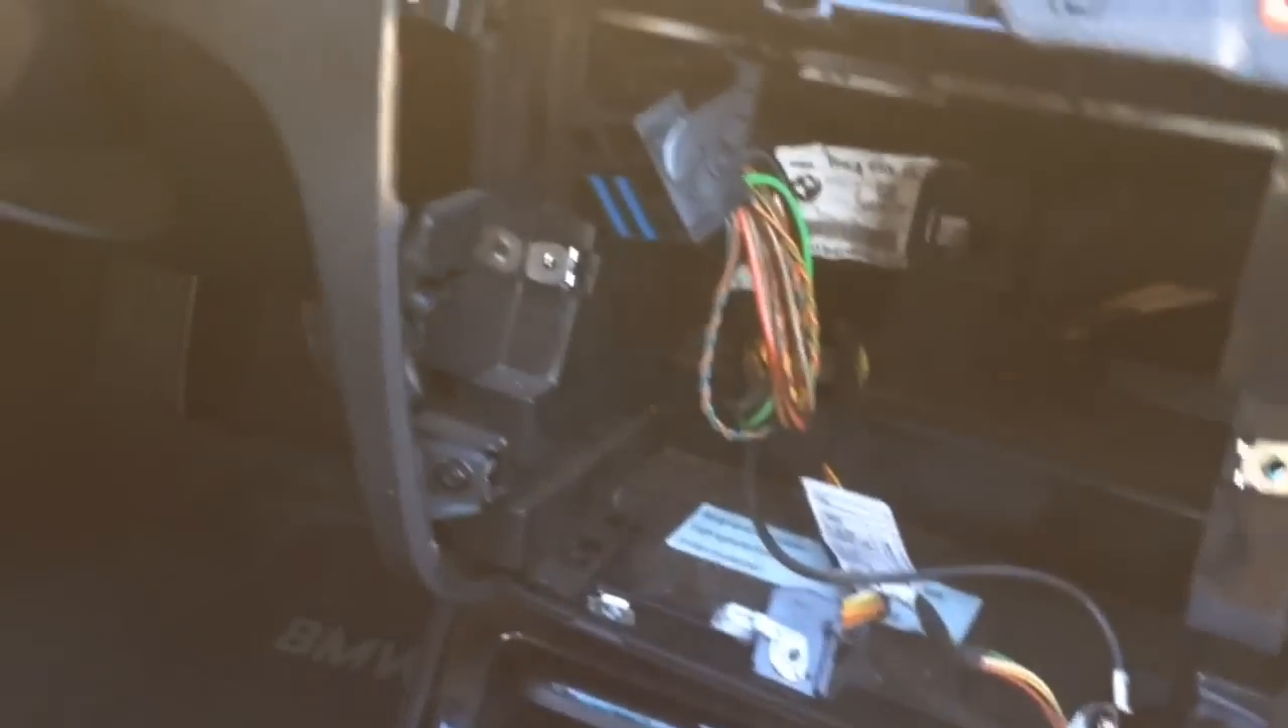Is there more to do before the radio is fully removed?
No.